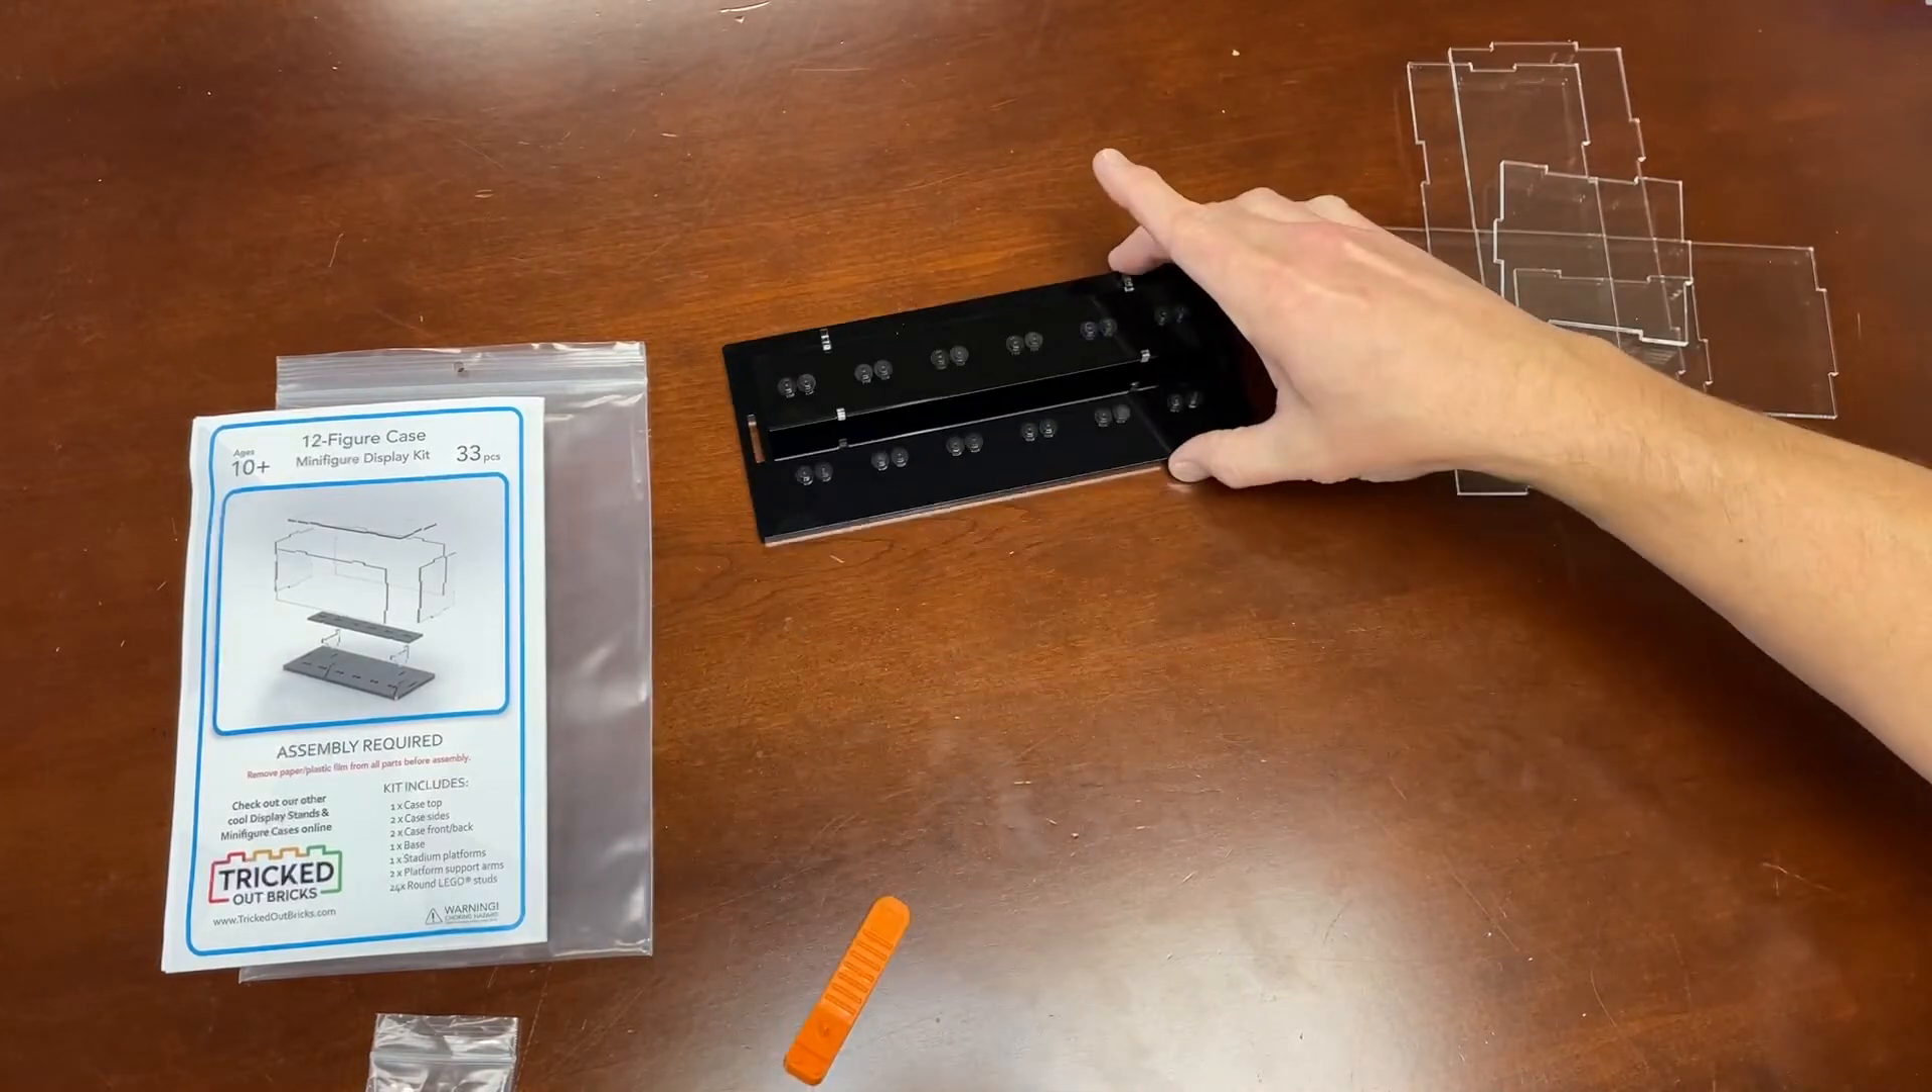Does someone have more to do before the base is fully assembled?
No.